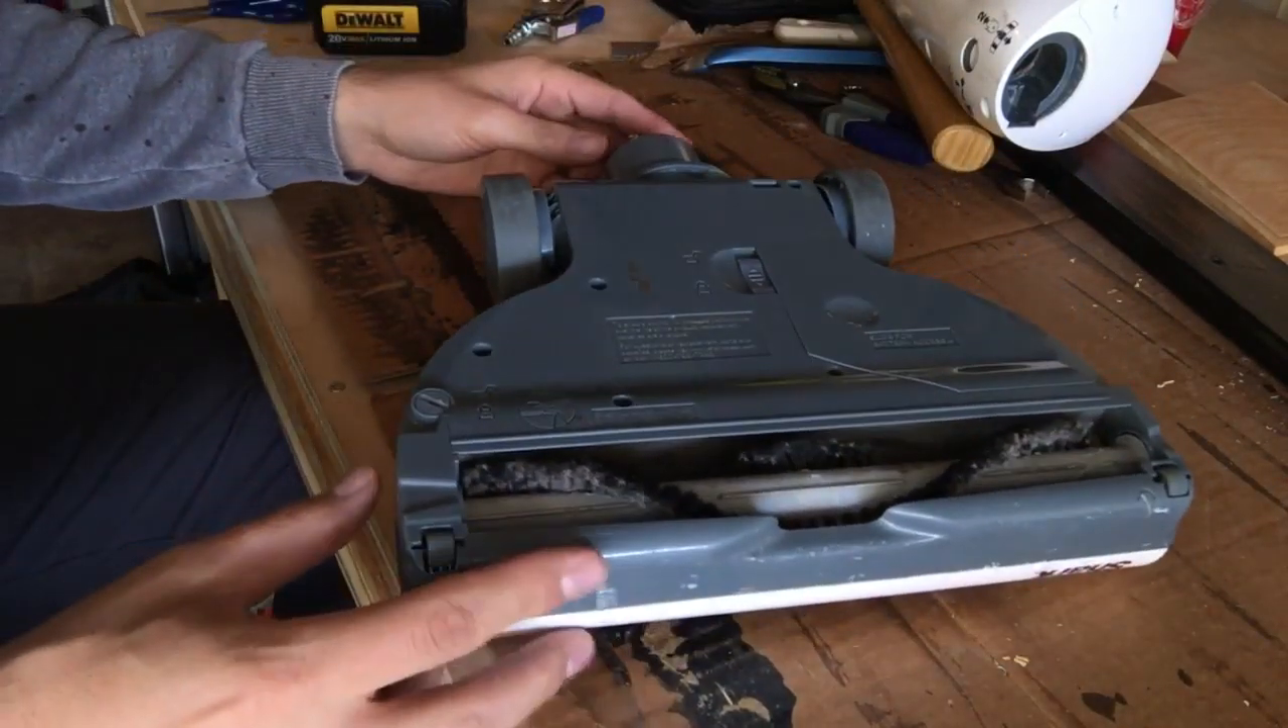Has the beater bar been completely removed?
No.